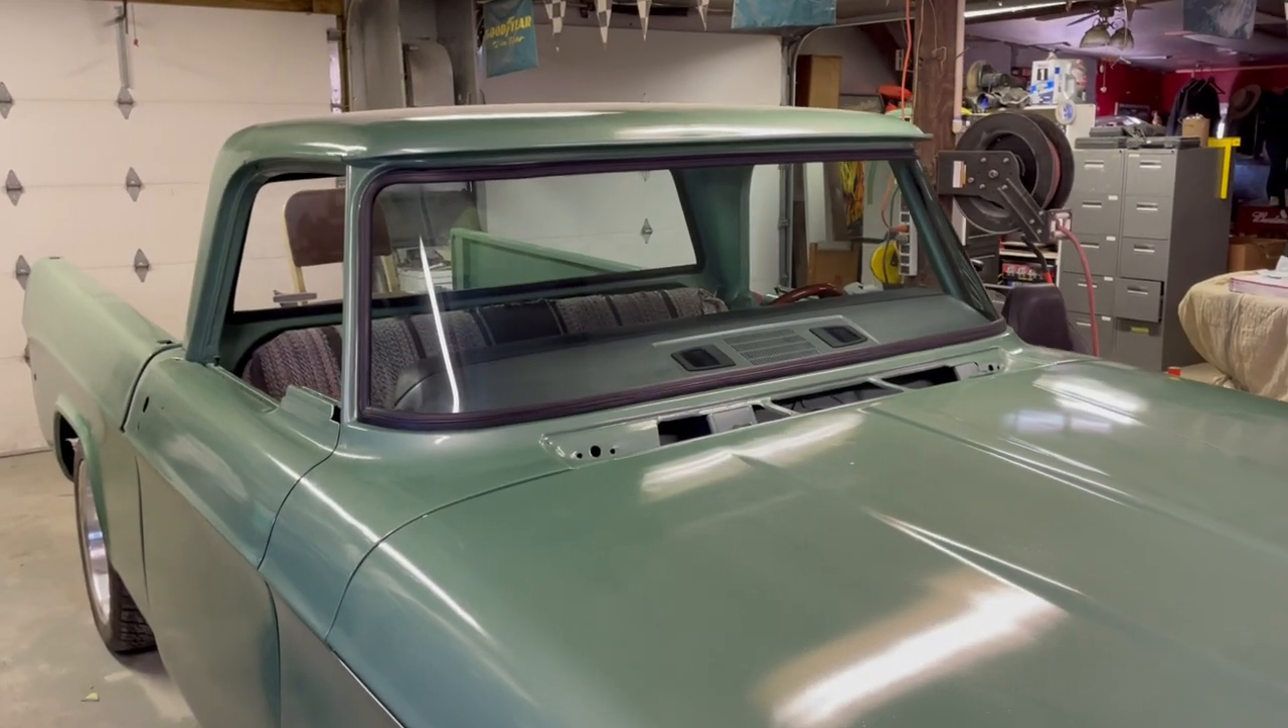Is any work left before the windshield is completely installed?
No.